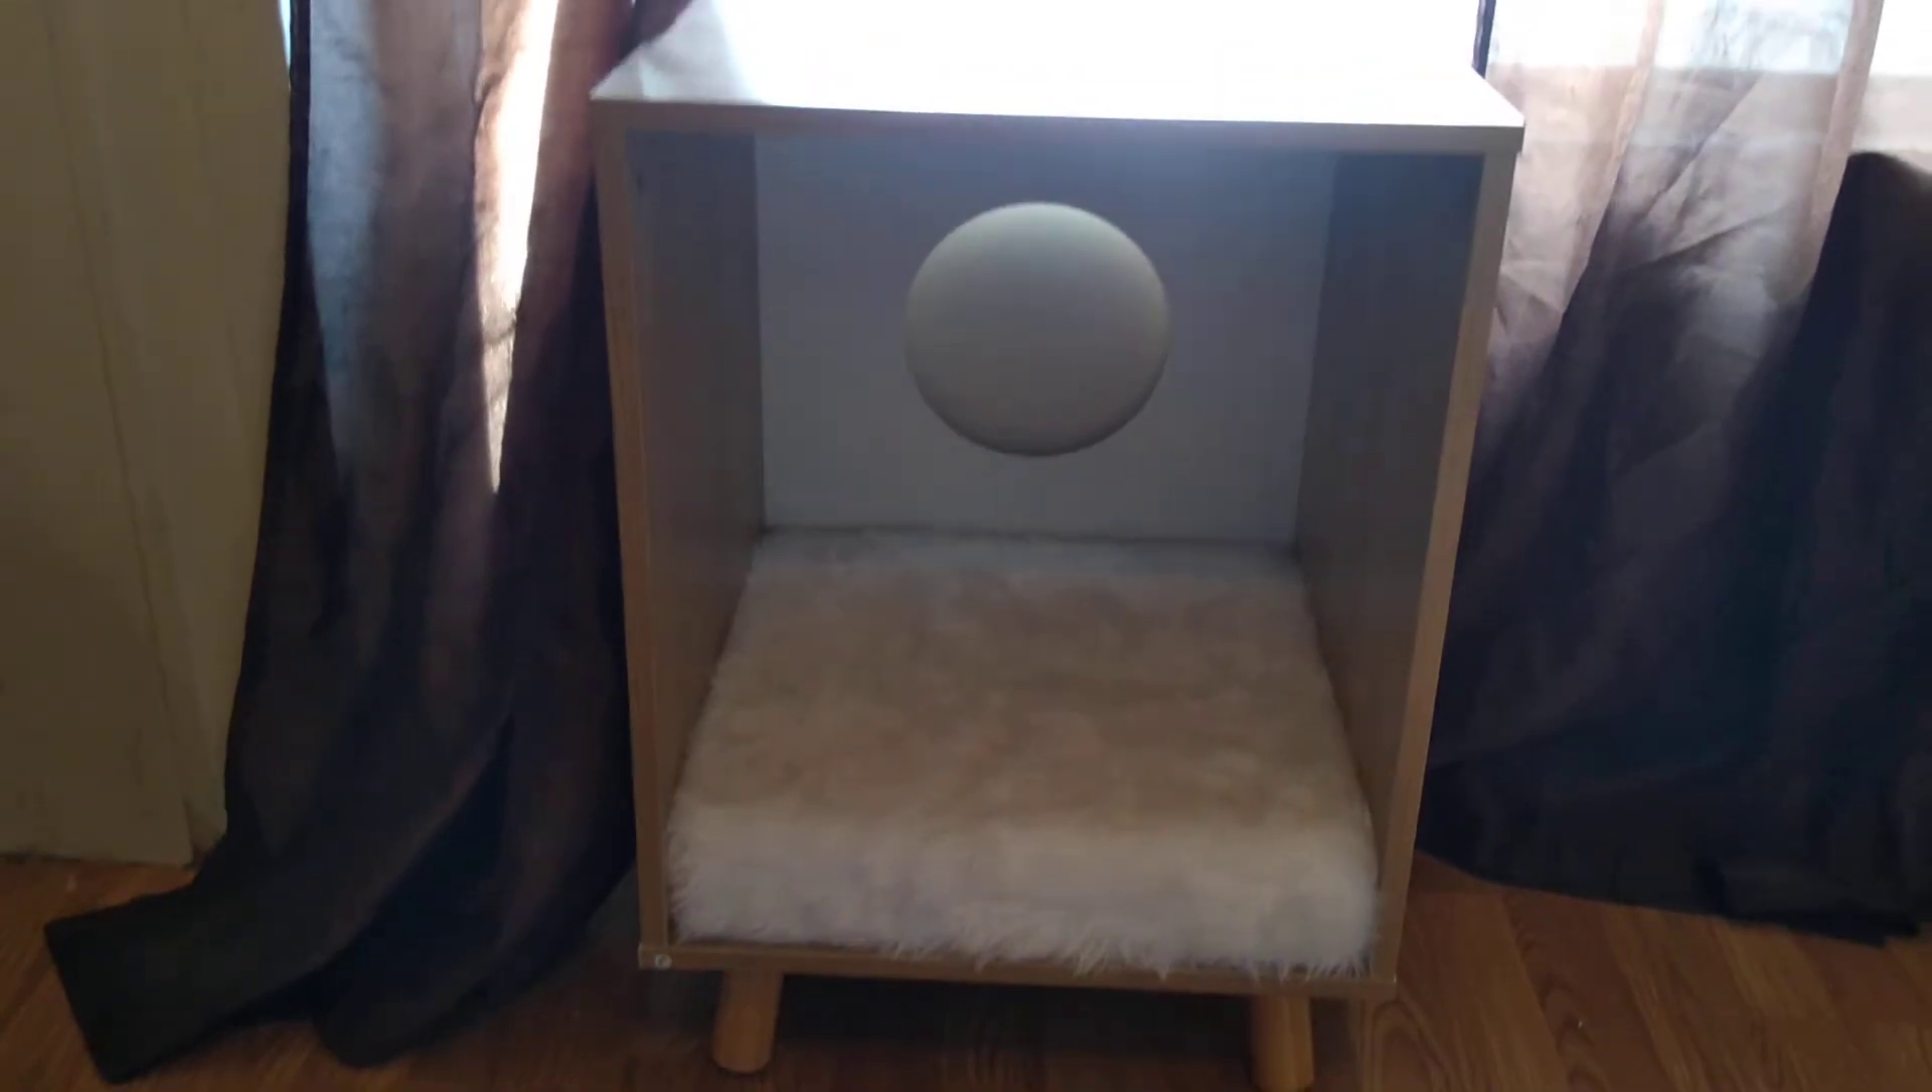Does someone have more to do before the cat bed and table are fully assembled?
No.